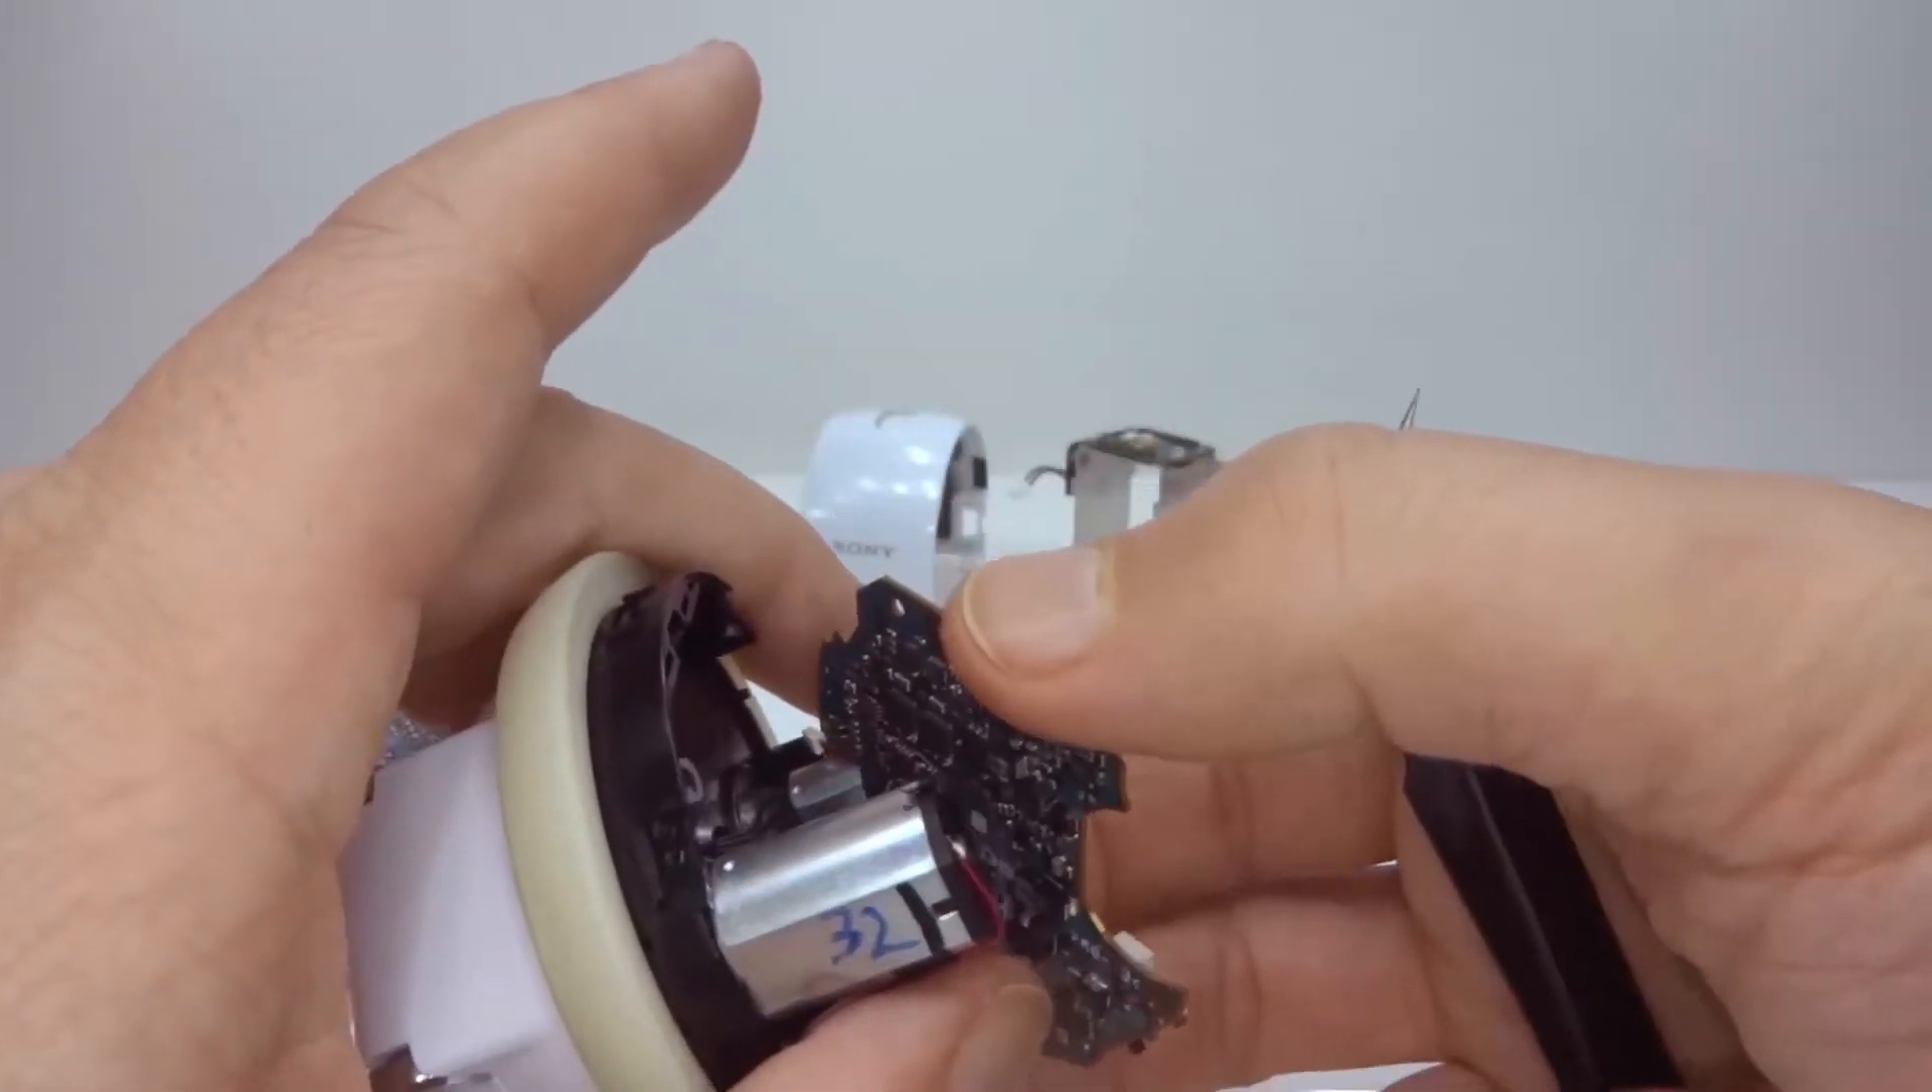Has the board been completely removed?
No.